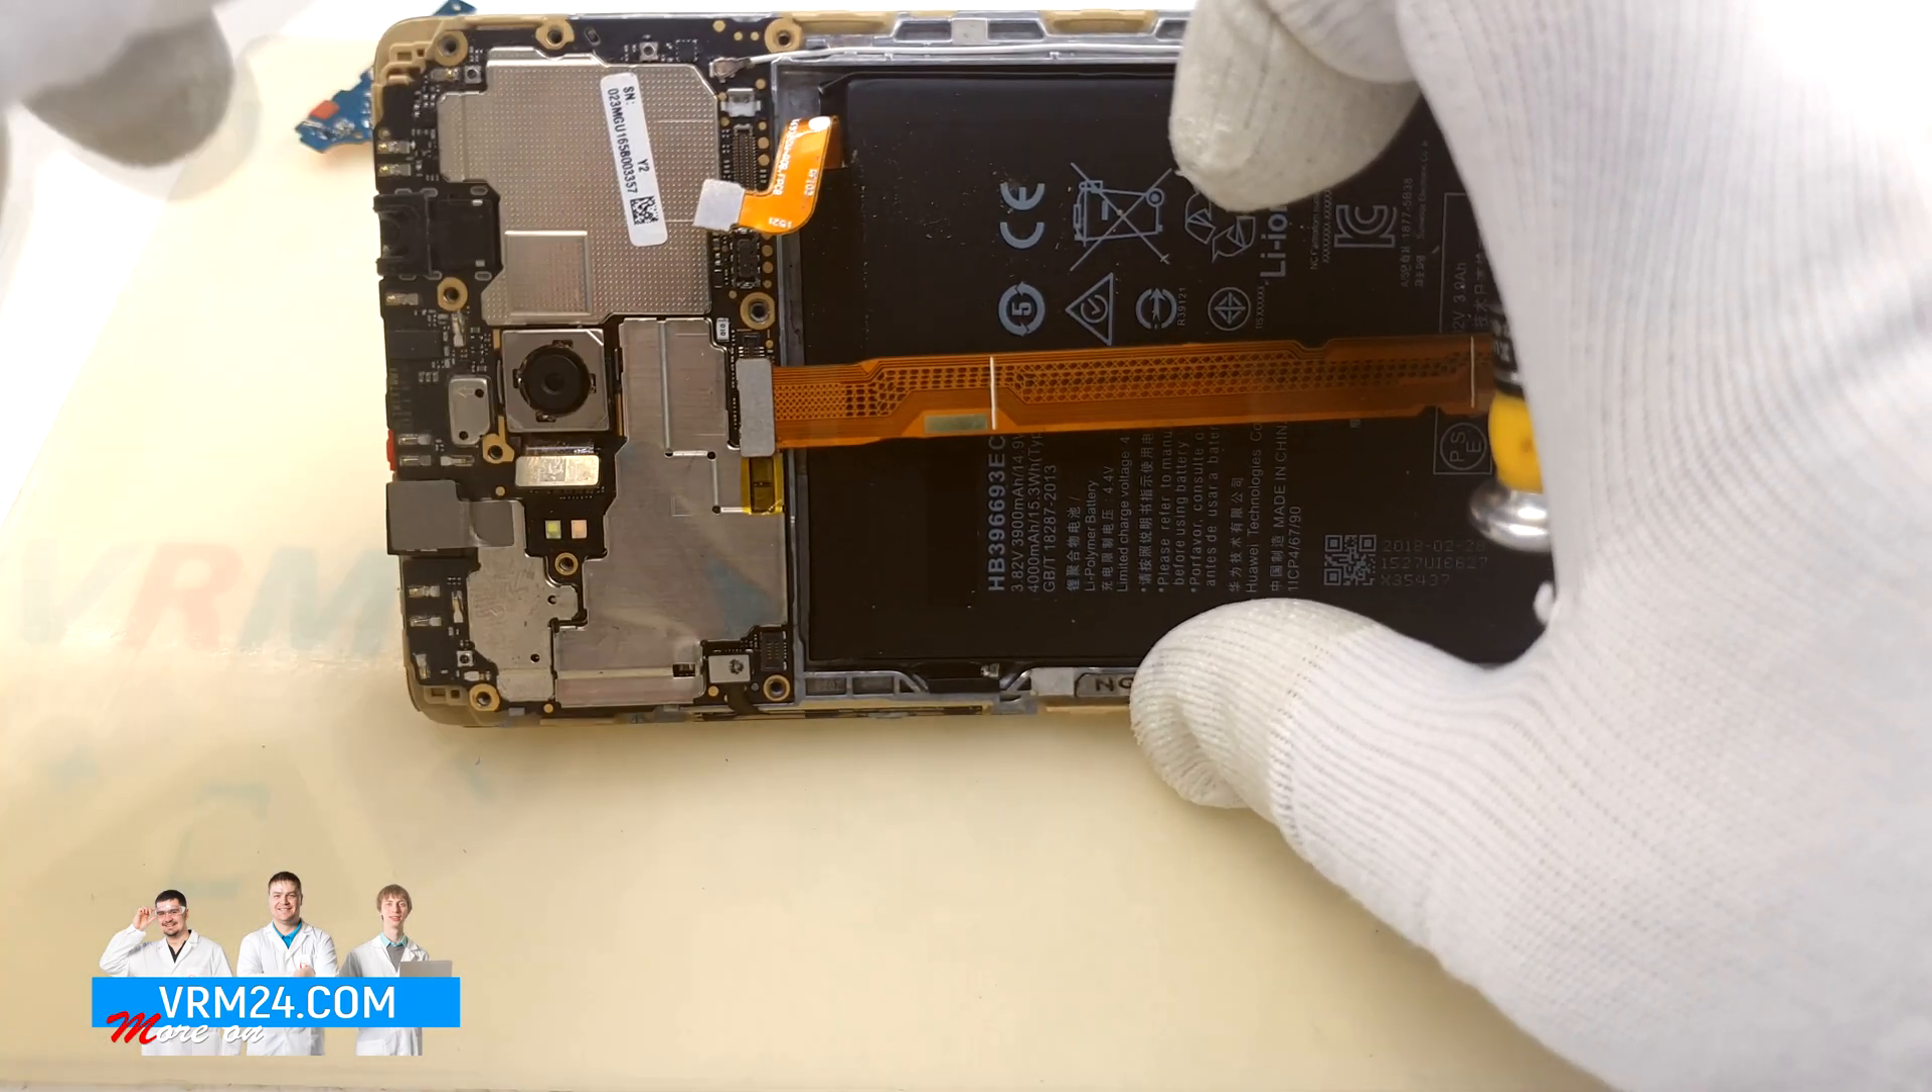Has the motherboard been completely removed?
No.